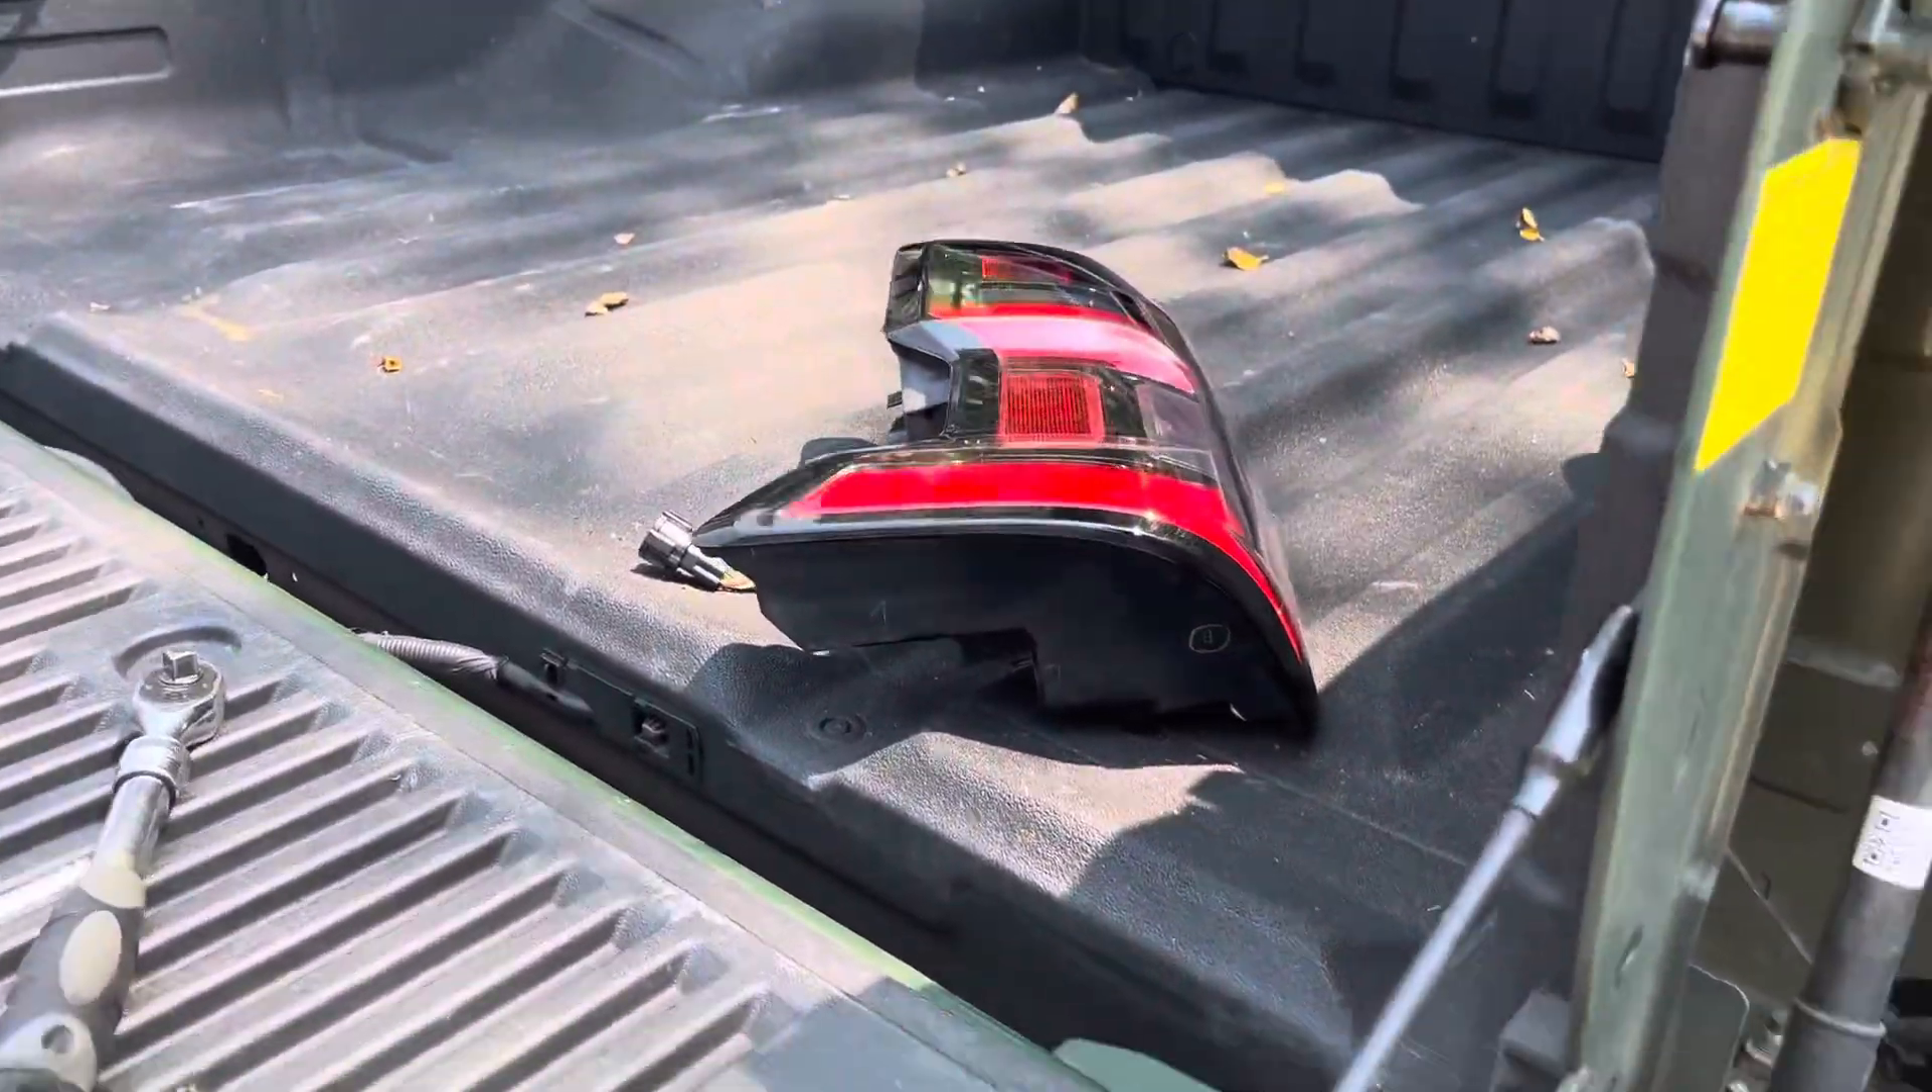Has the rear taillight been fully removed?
Yes.